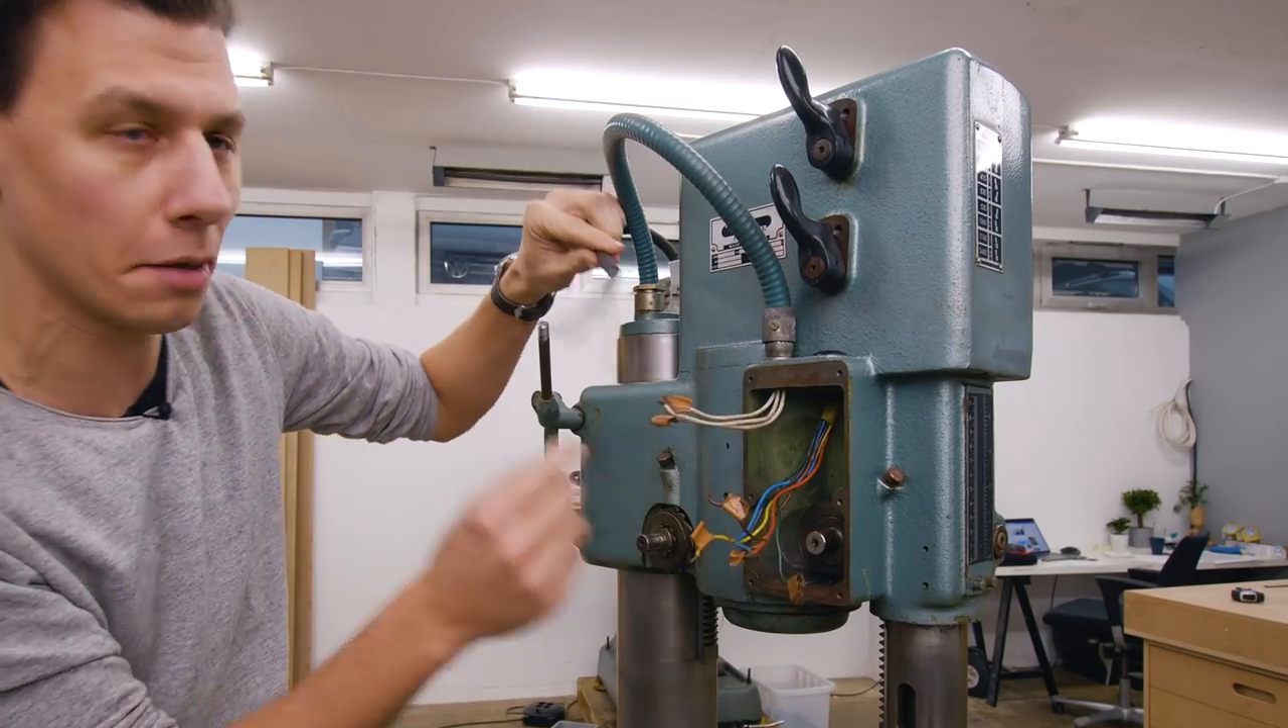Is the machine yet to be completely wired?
Yes.